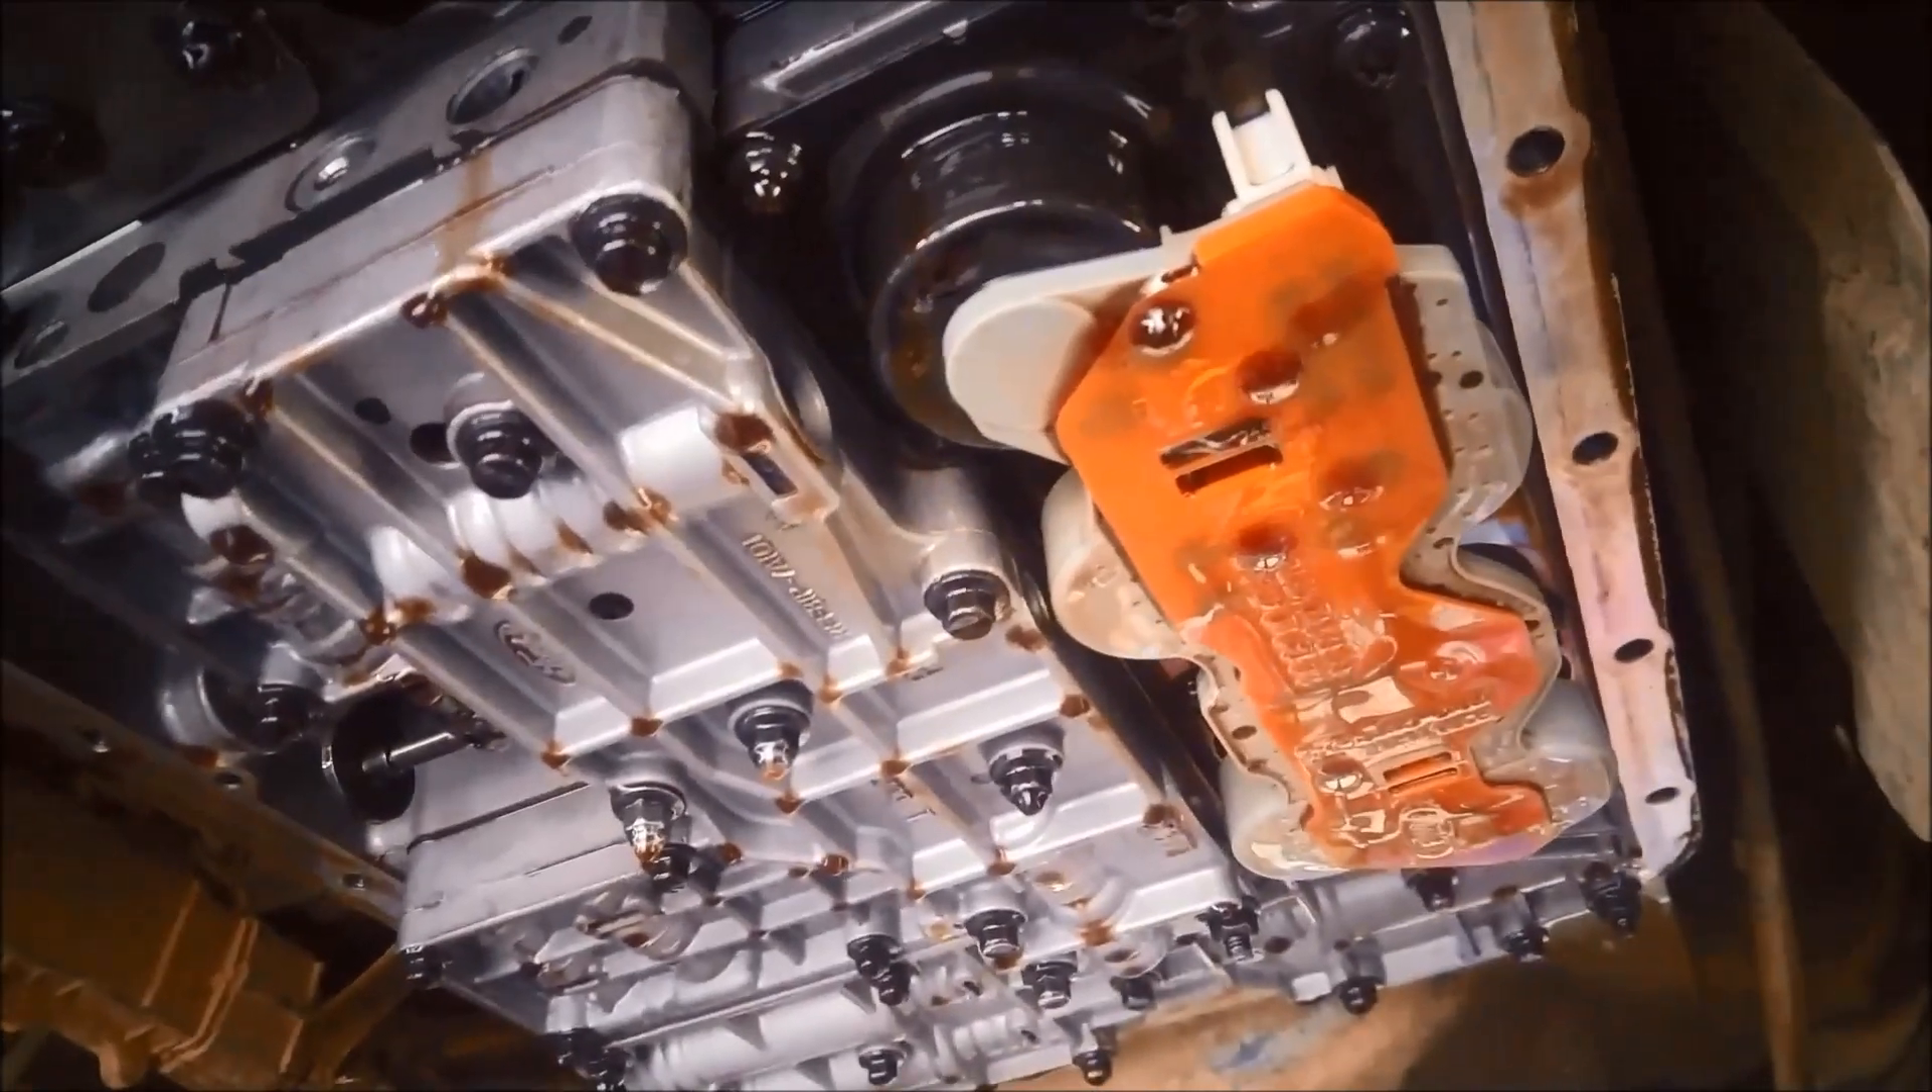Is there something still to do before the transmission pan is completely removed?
No.